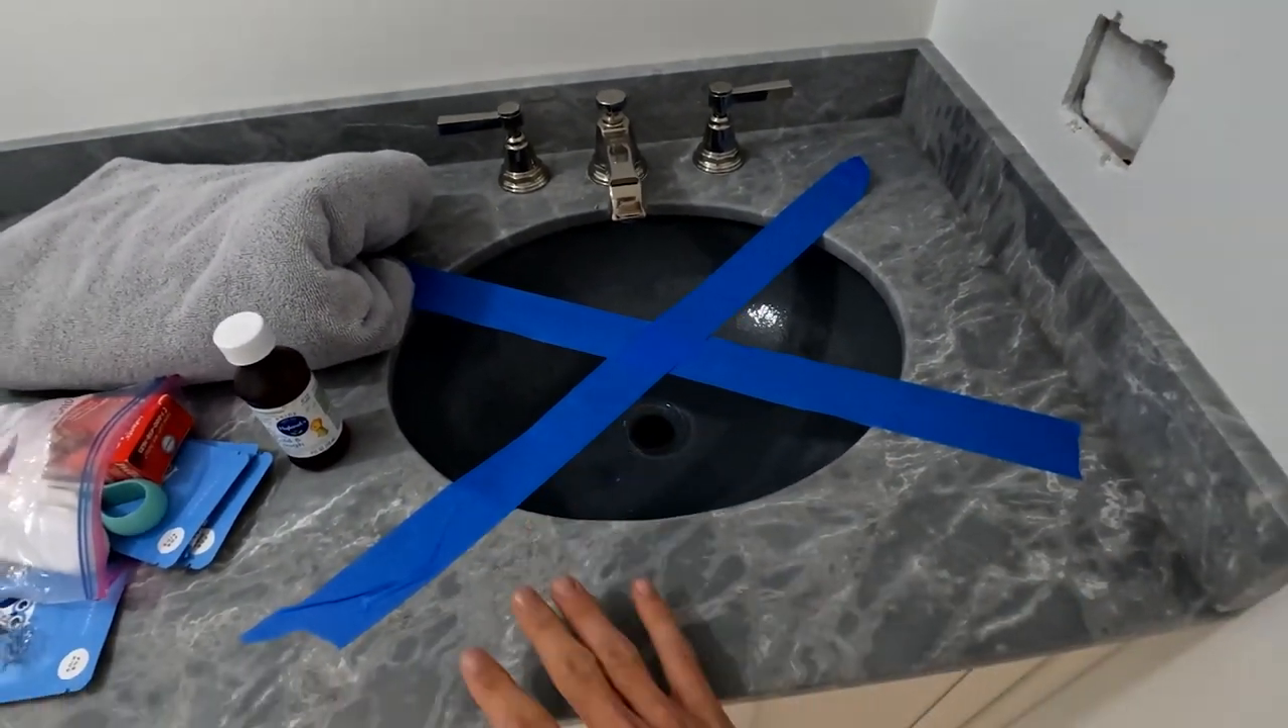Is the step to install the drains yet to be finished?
Yes.